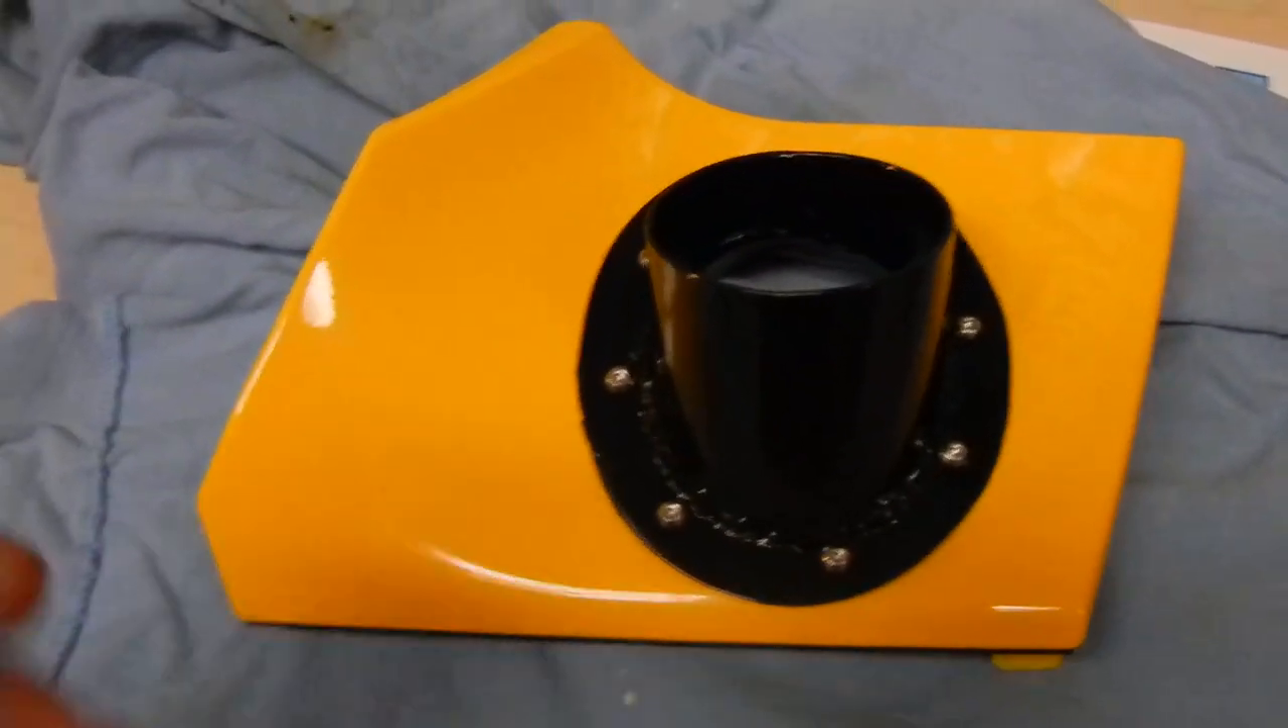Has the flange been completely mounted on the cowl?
Yes.